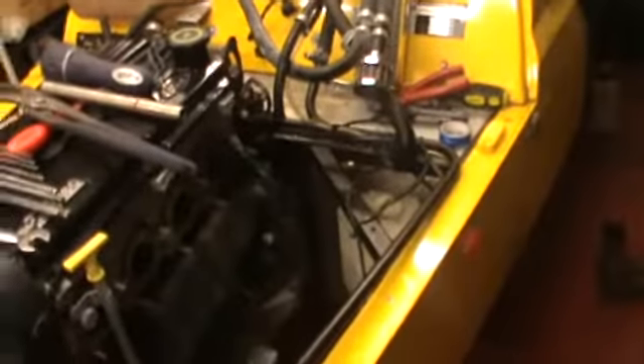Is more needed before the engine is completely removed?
Yes.